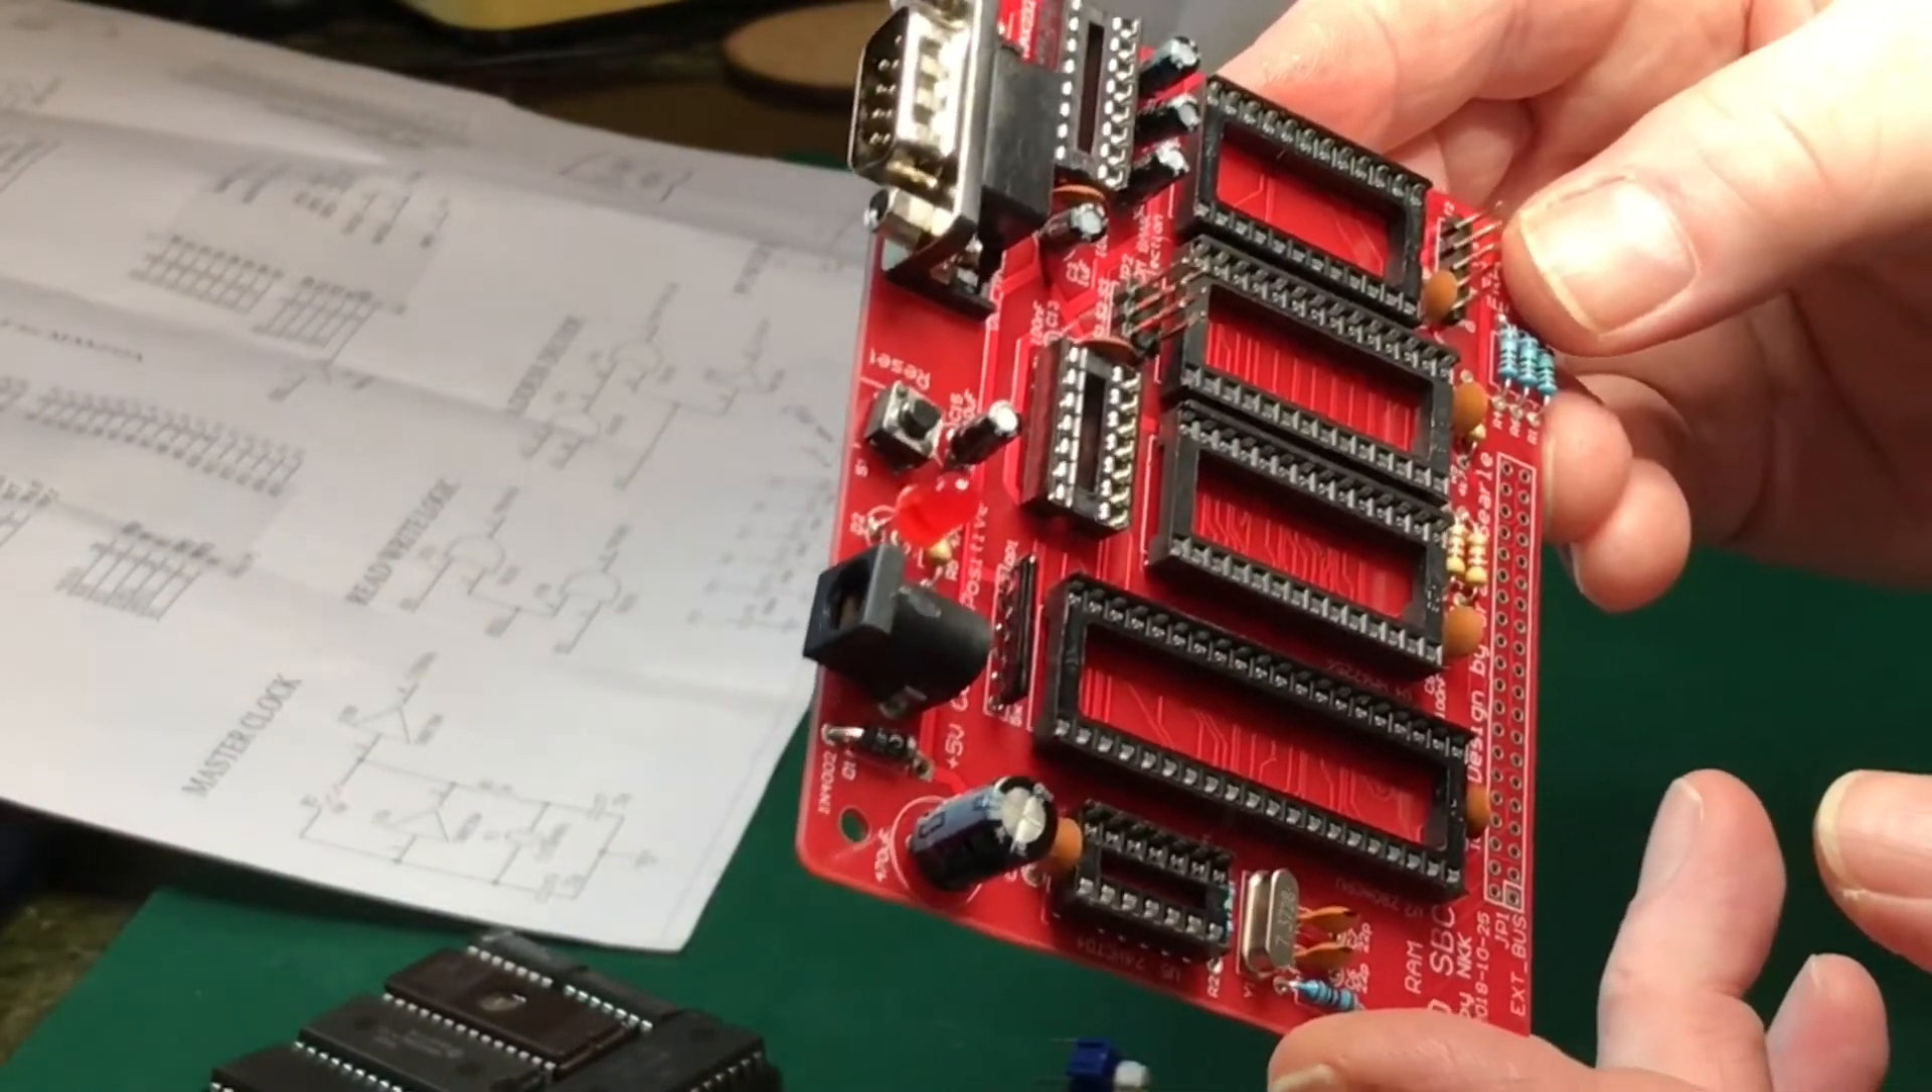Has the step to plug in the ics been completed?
No.